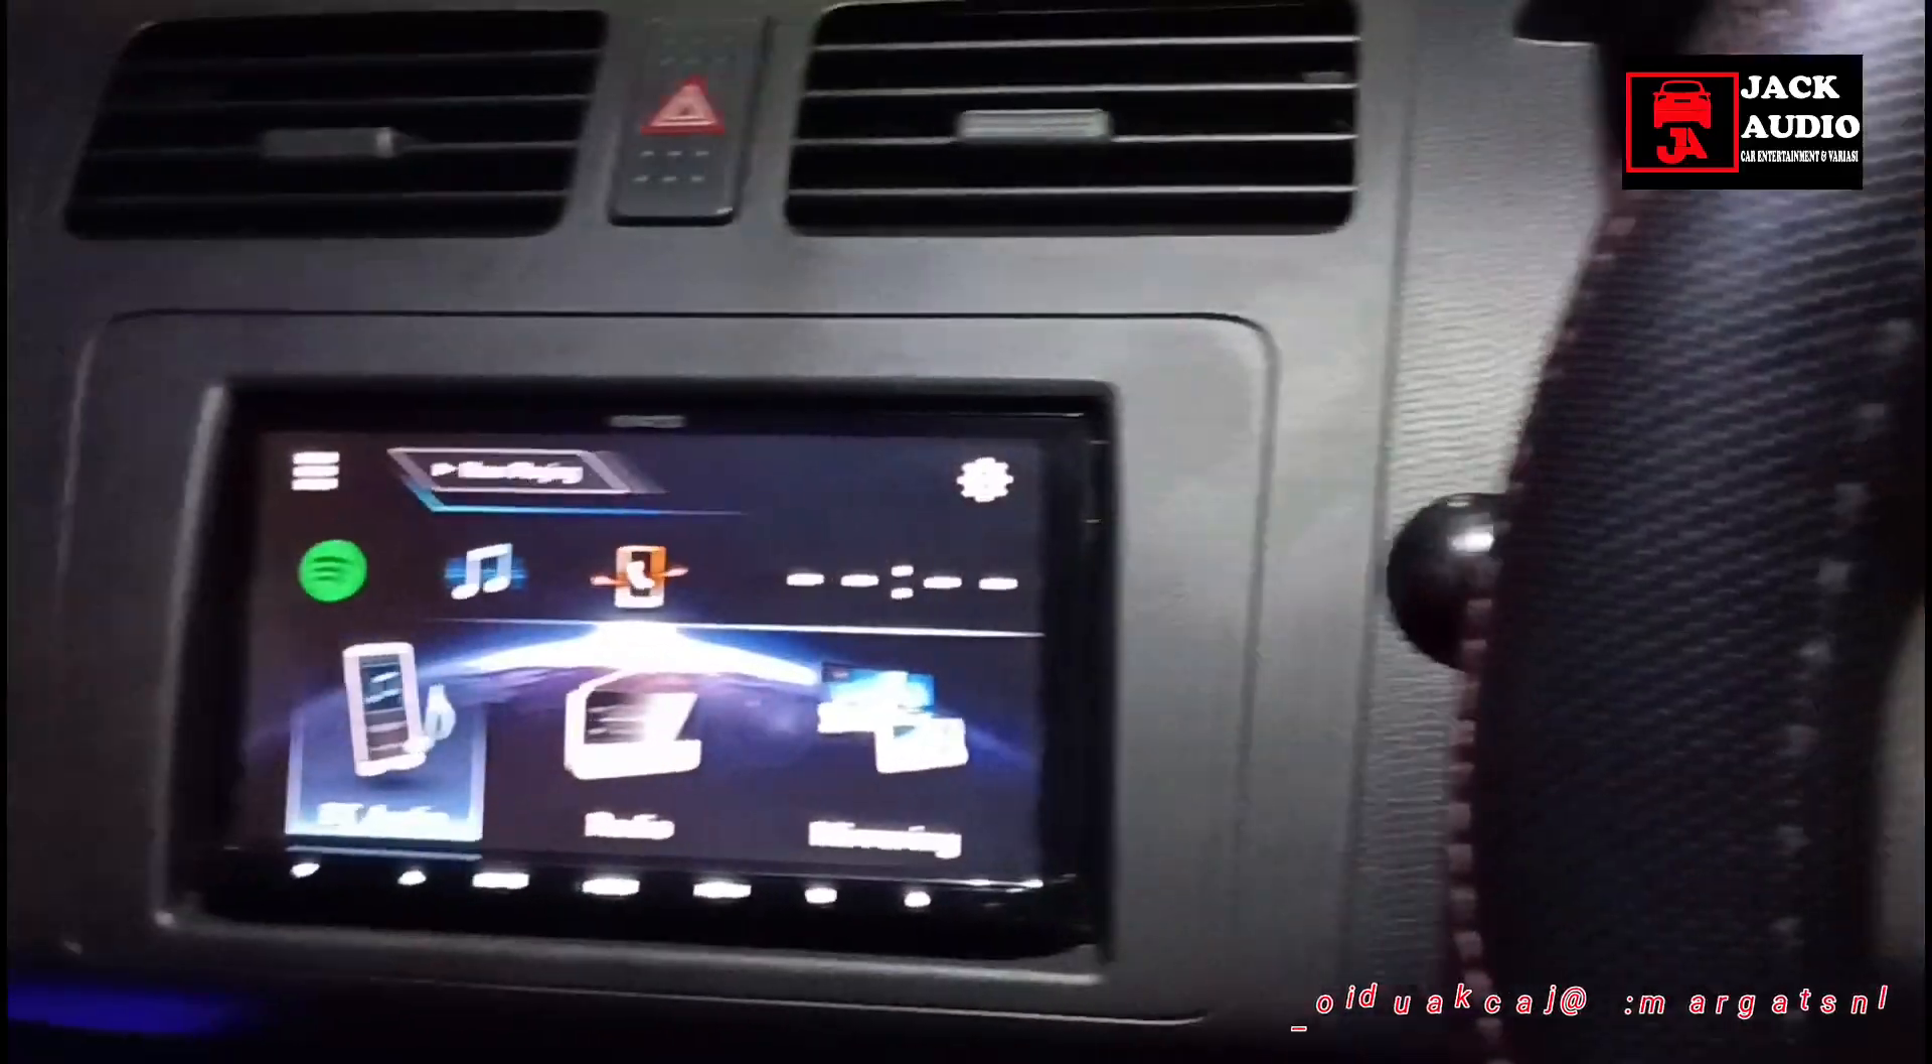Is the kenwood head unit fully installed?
Yes.